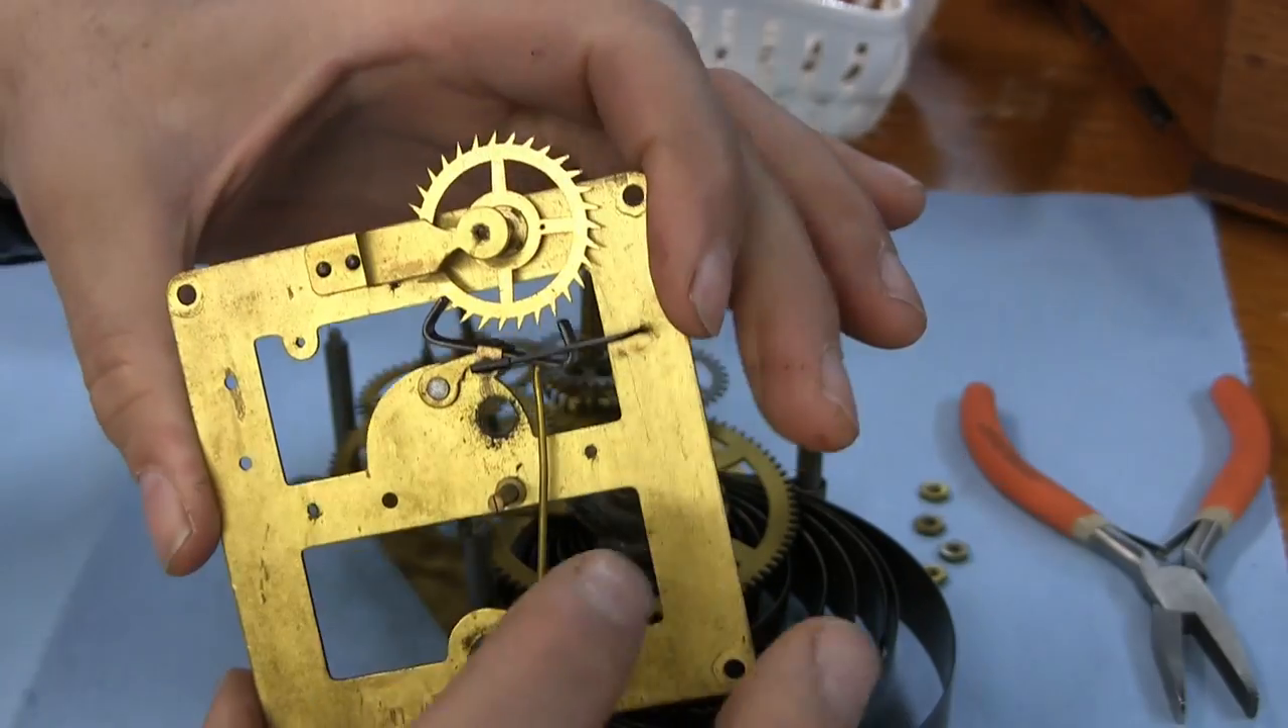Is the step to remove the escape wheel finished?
No.